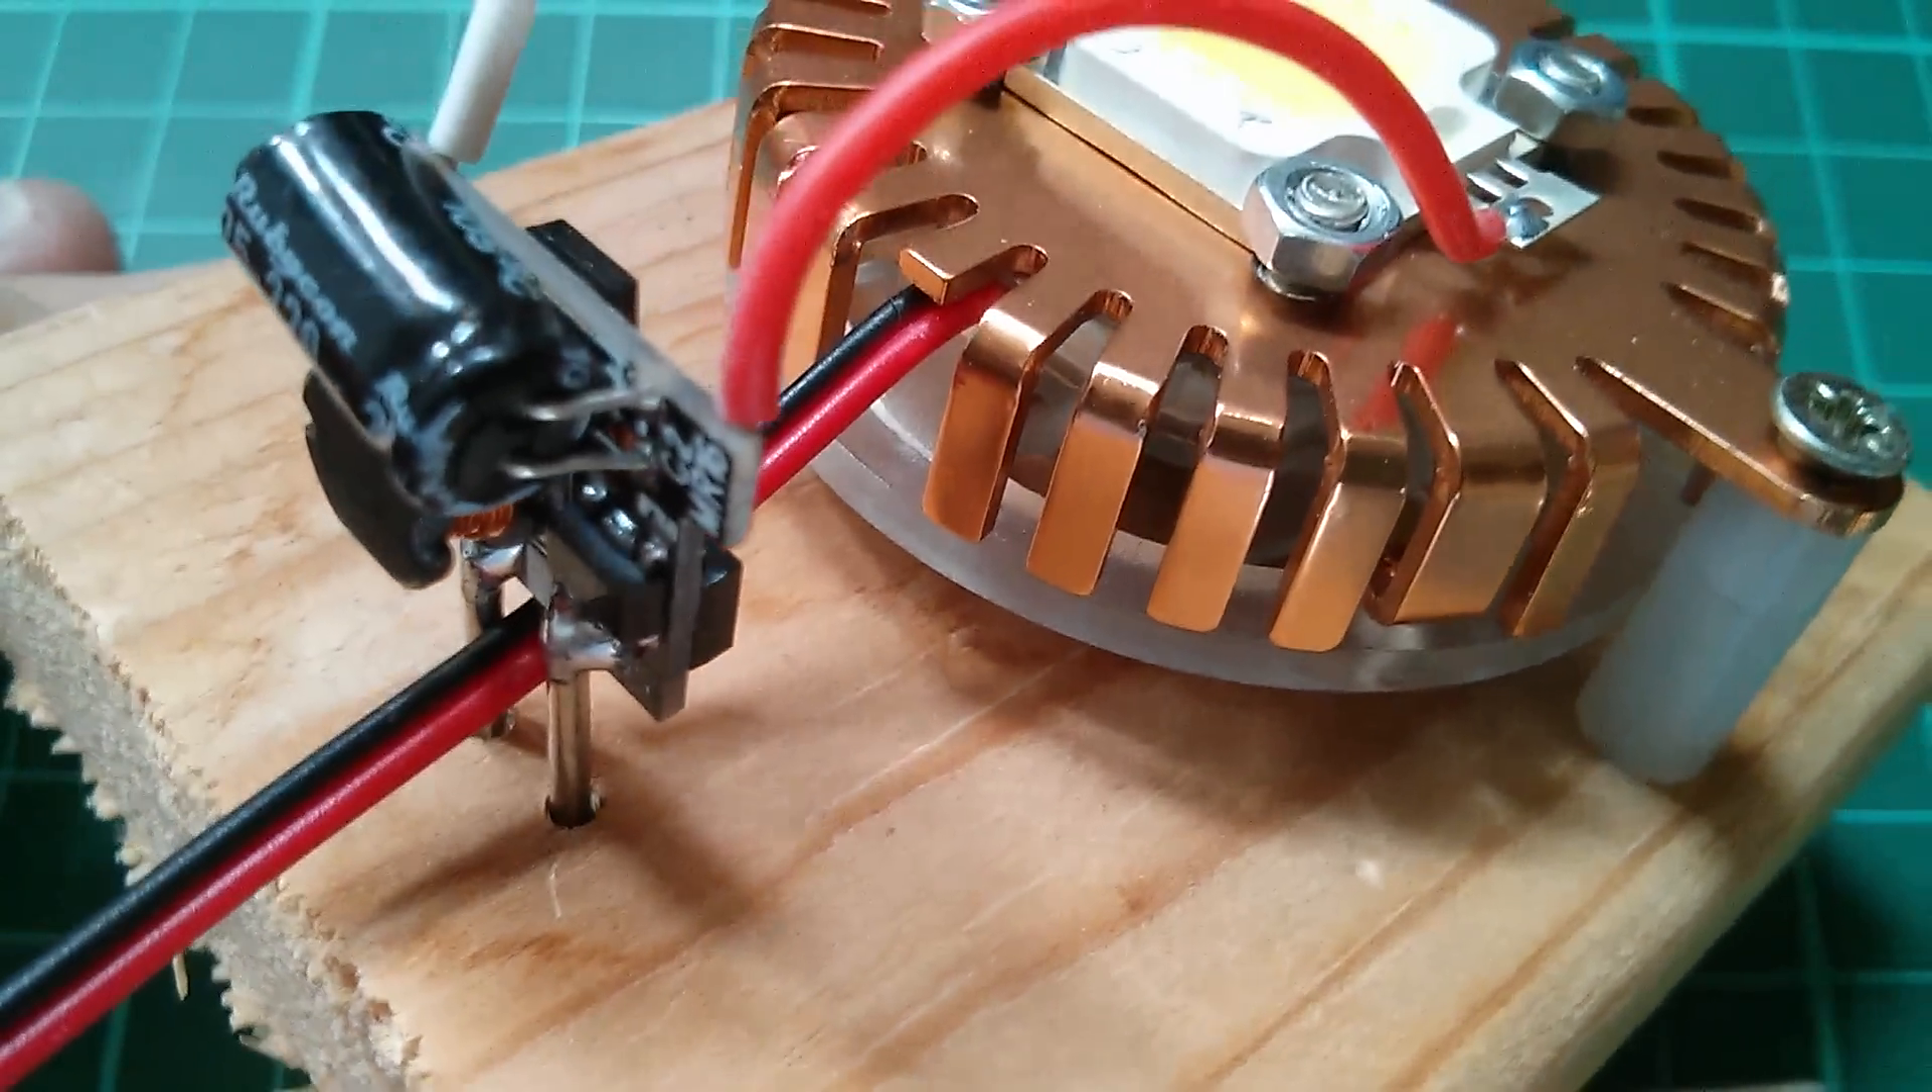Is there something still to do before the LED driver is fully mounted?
No.